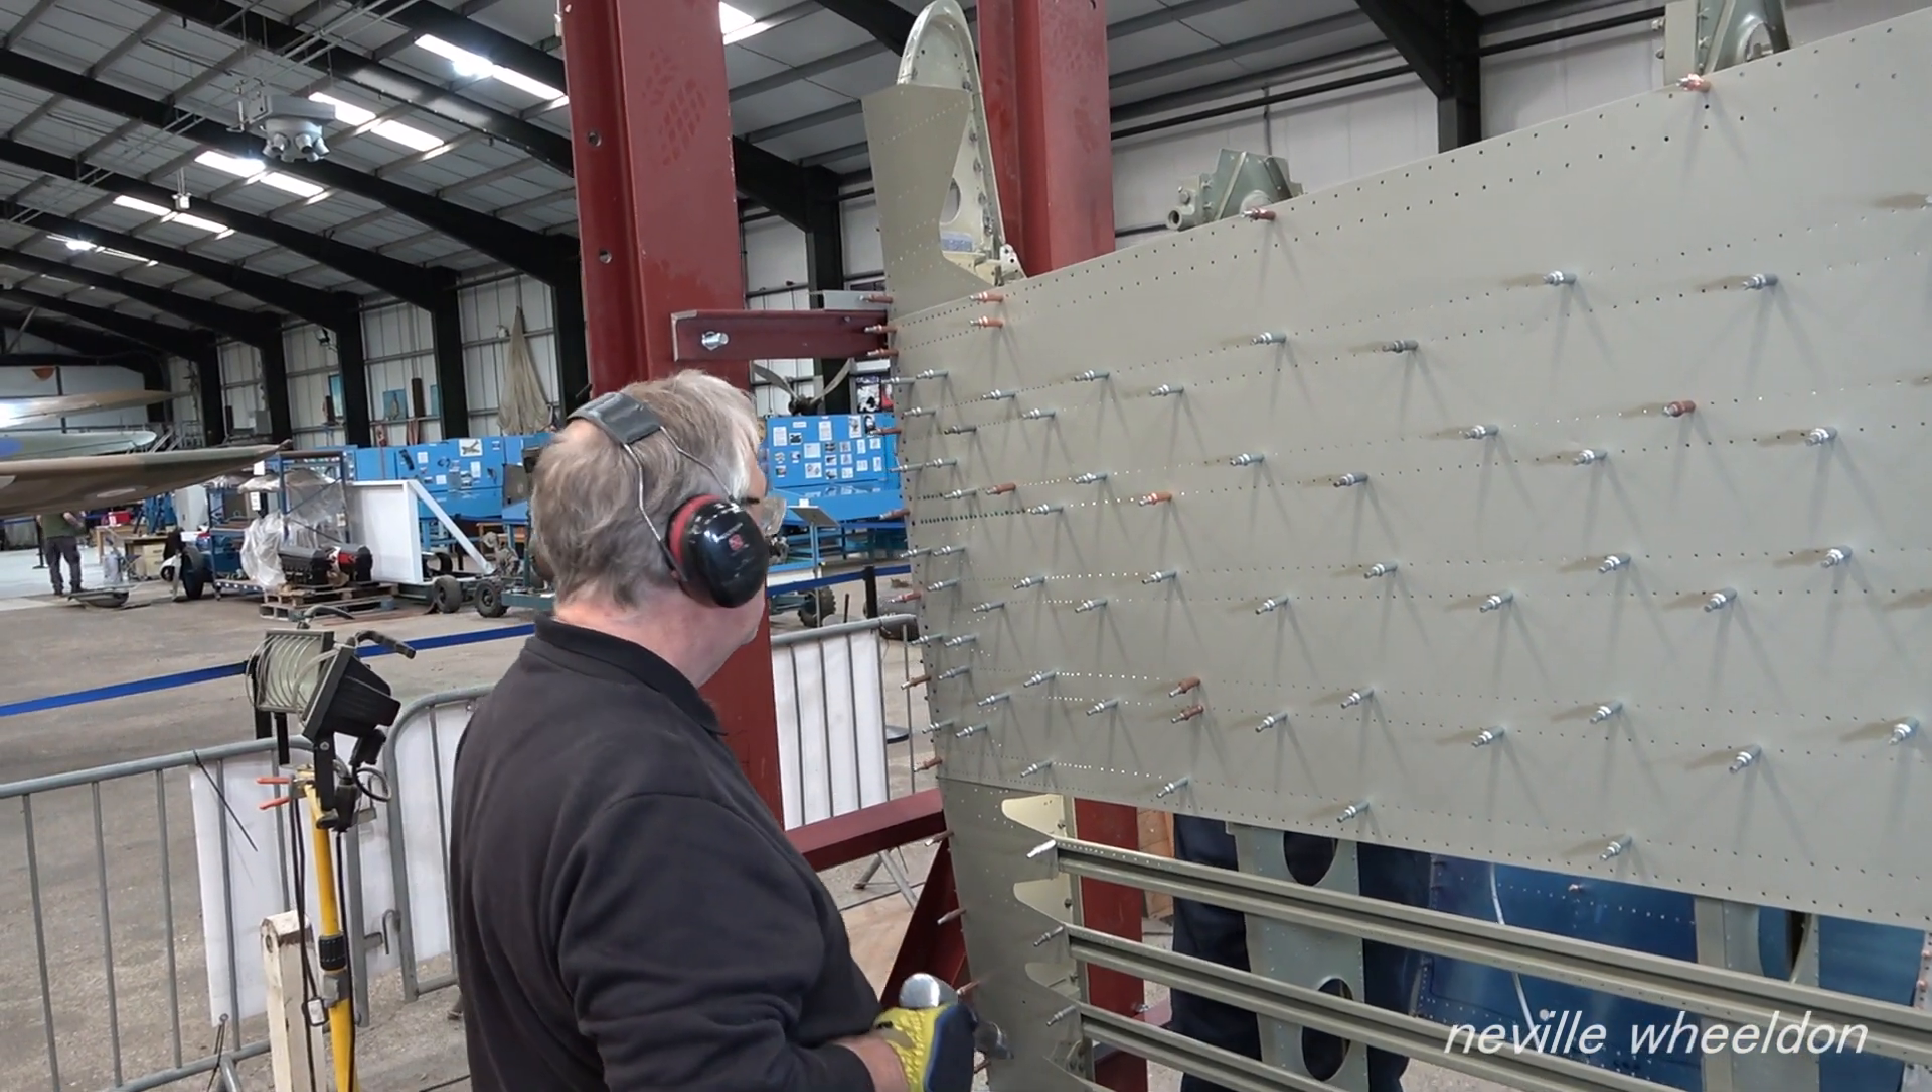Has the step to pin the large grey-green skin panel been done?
Yes.